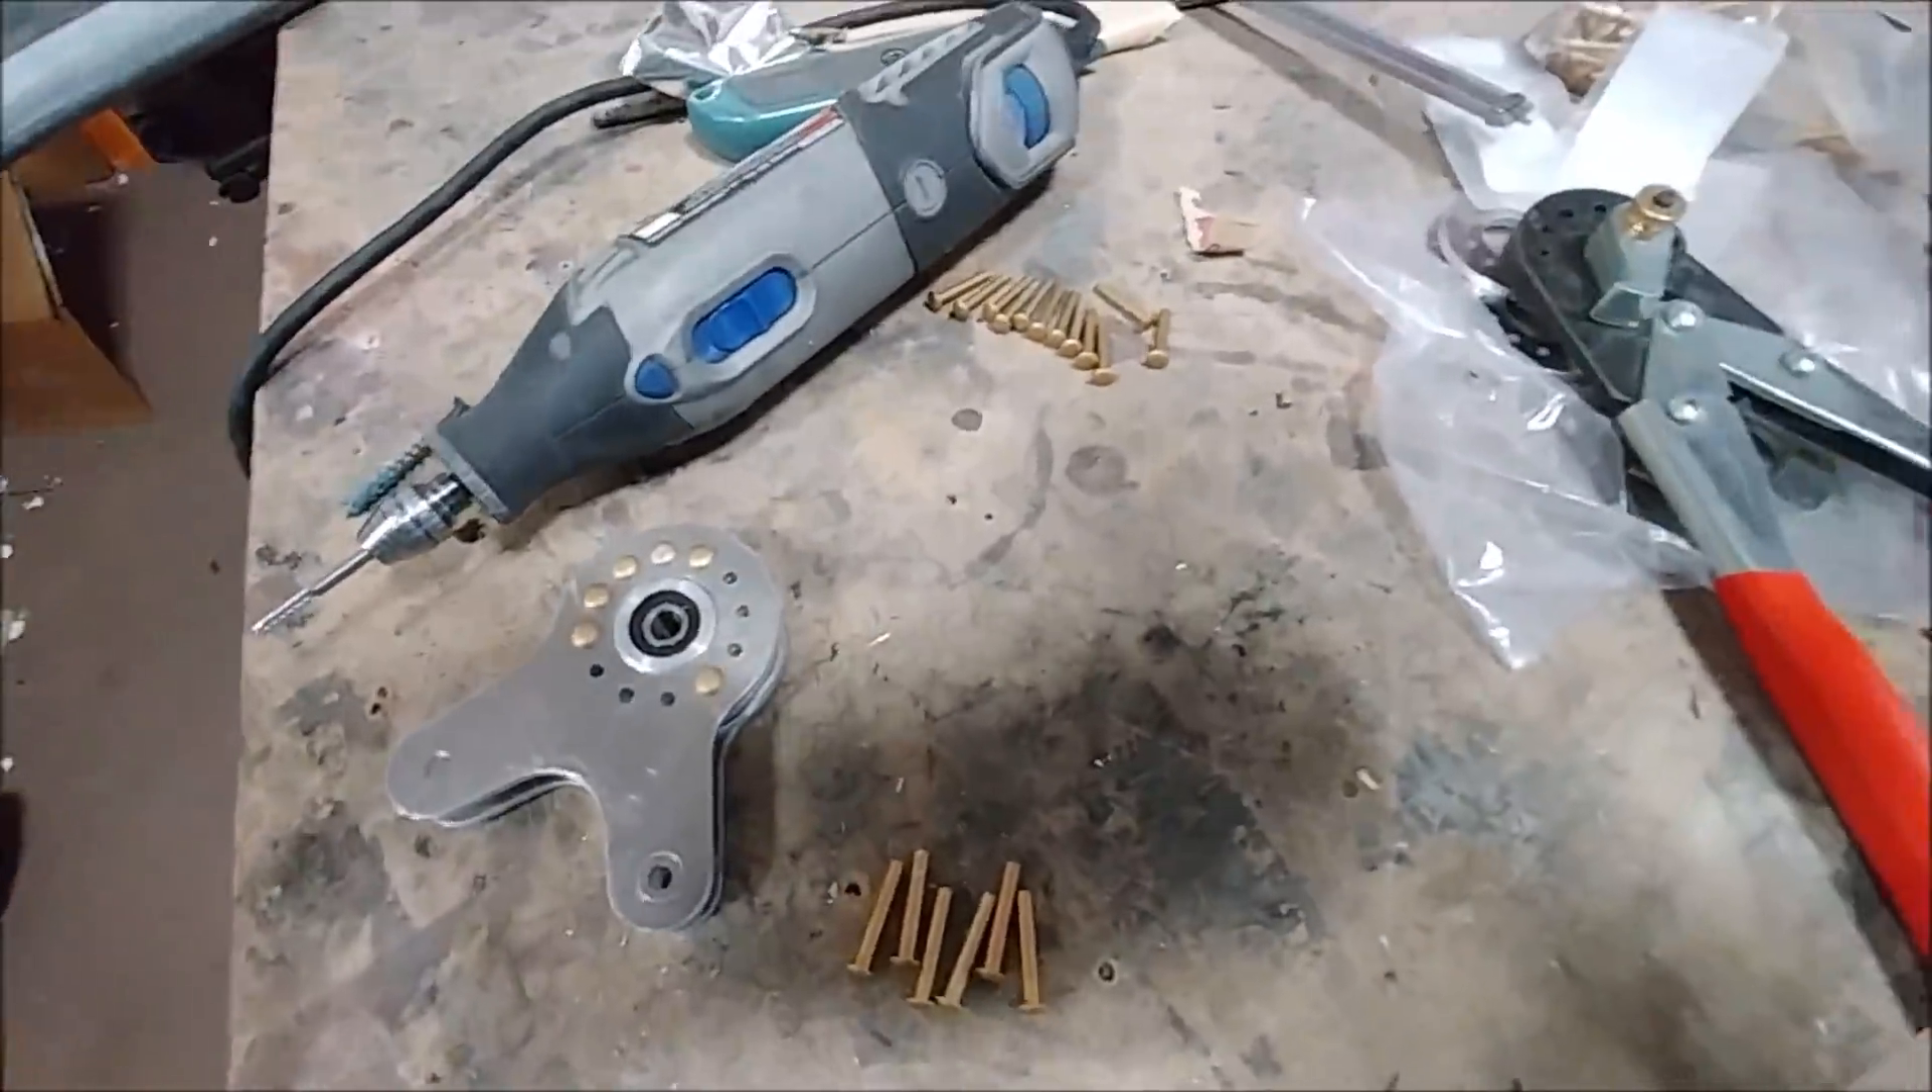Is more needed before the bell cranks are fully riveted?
Yes.